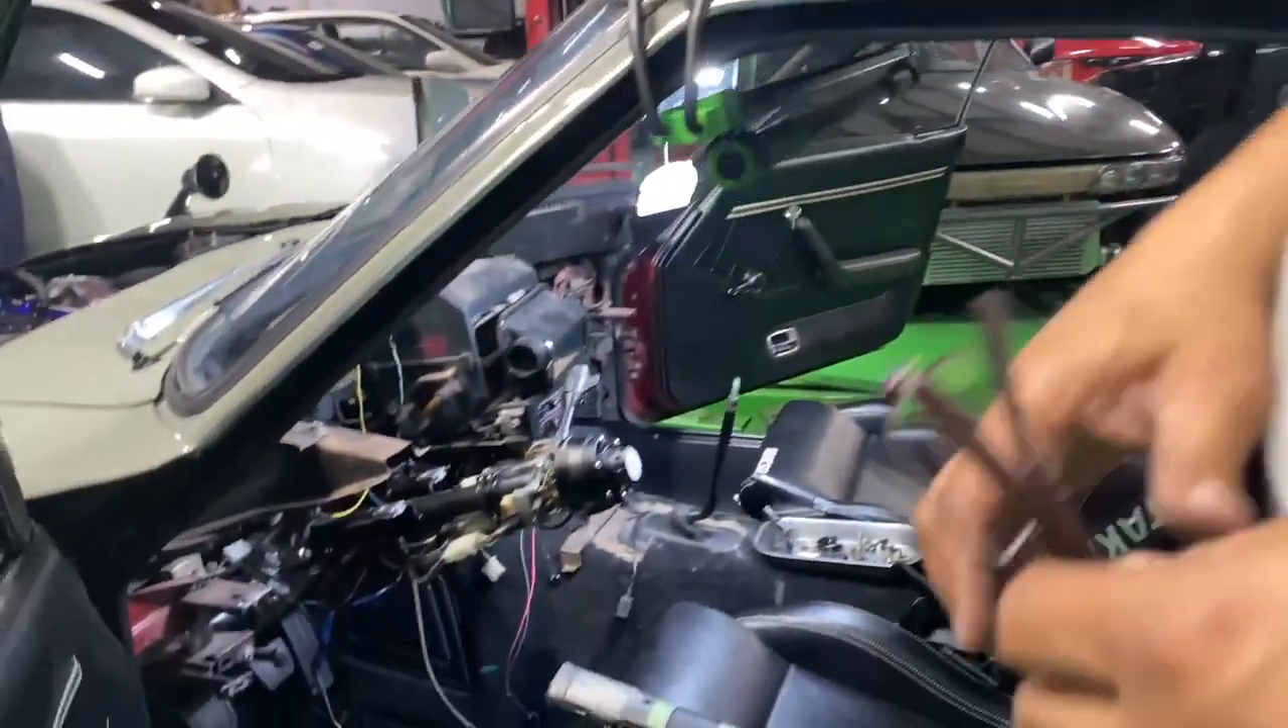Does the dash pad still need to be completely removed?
No.